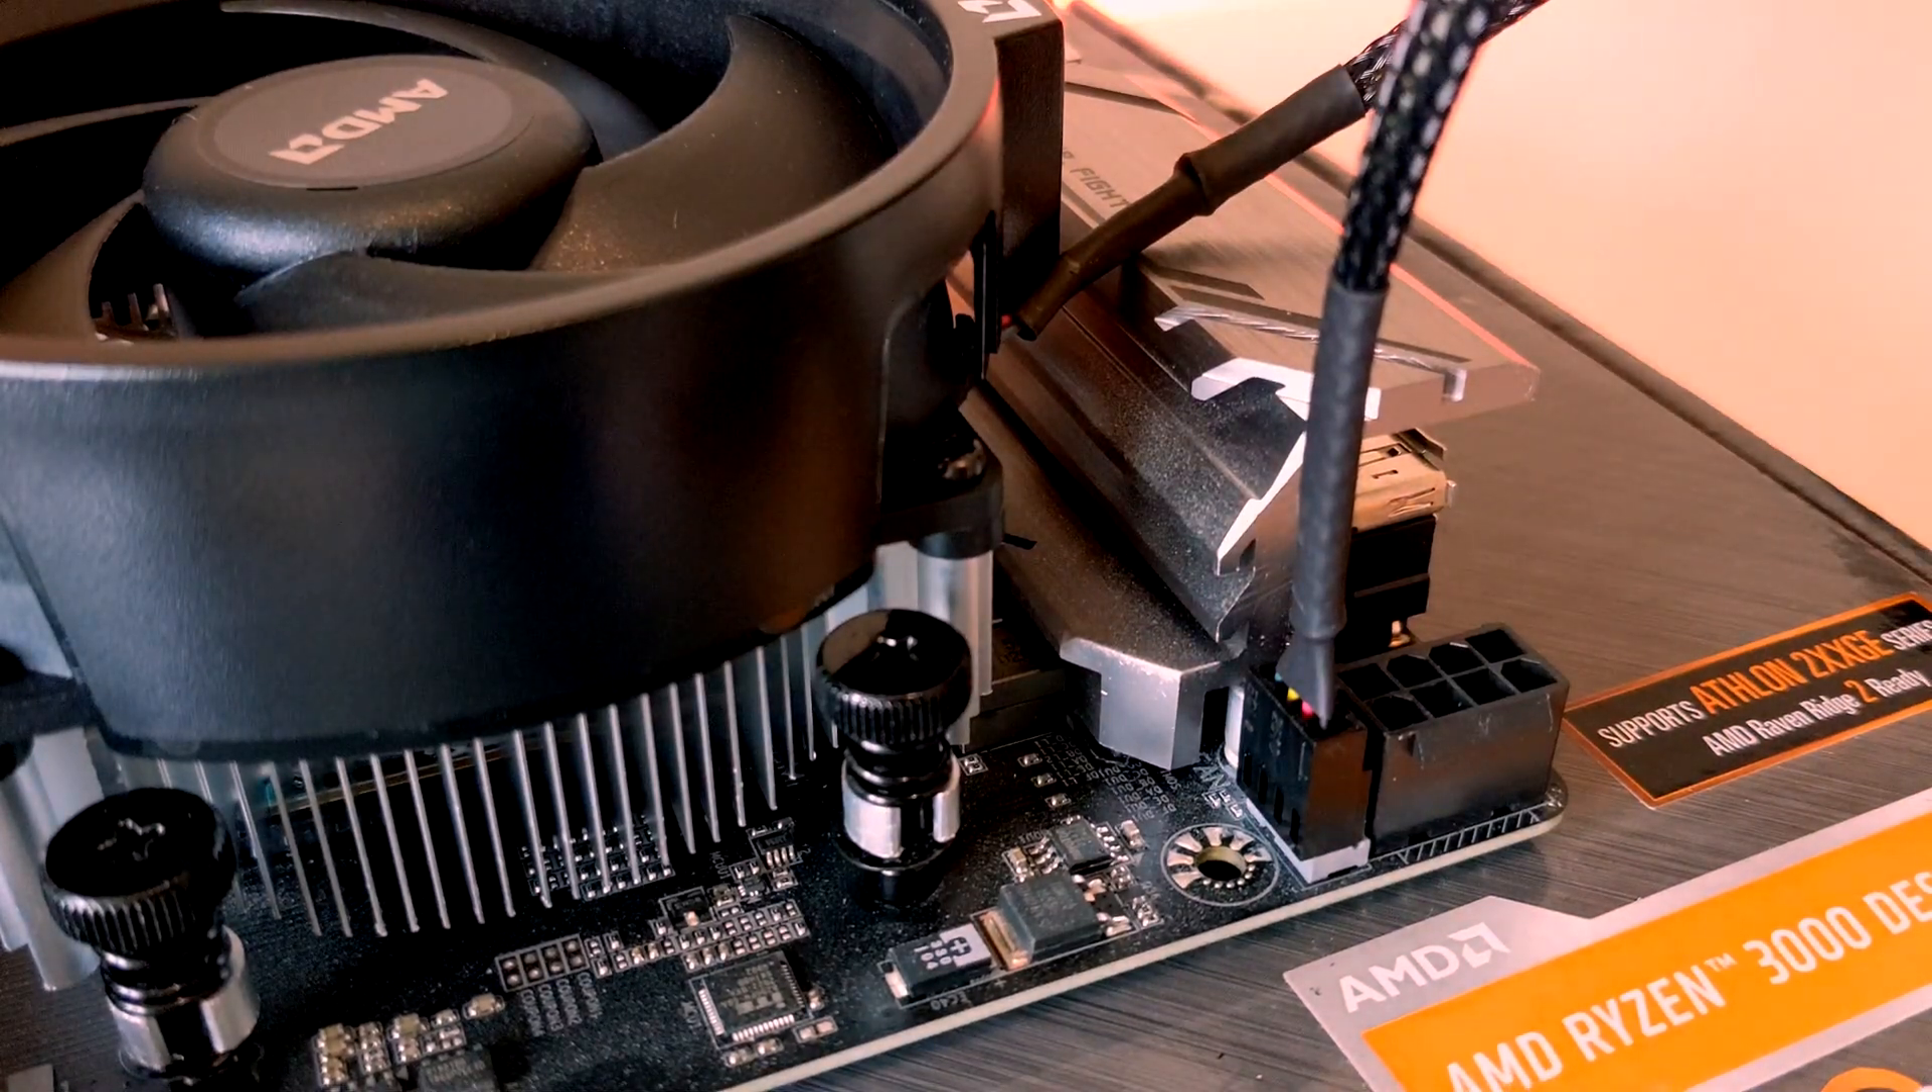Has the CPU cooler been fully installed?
Yes.